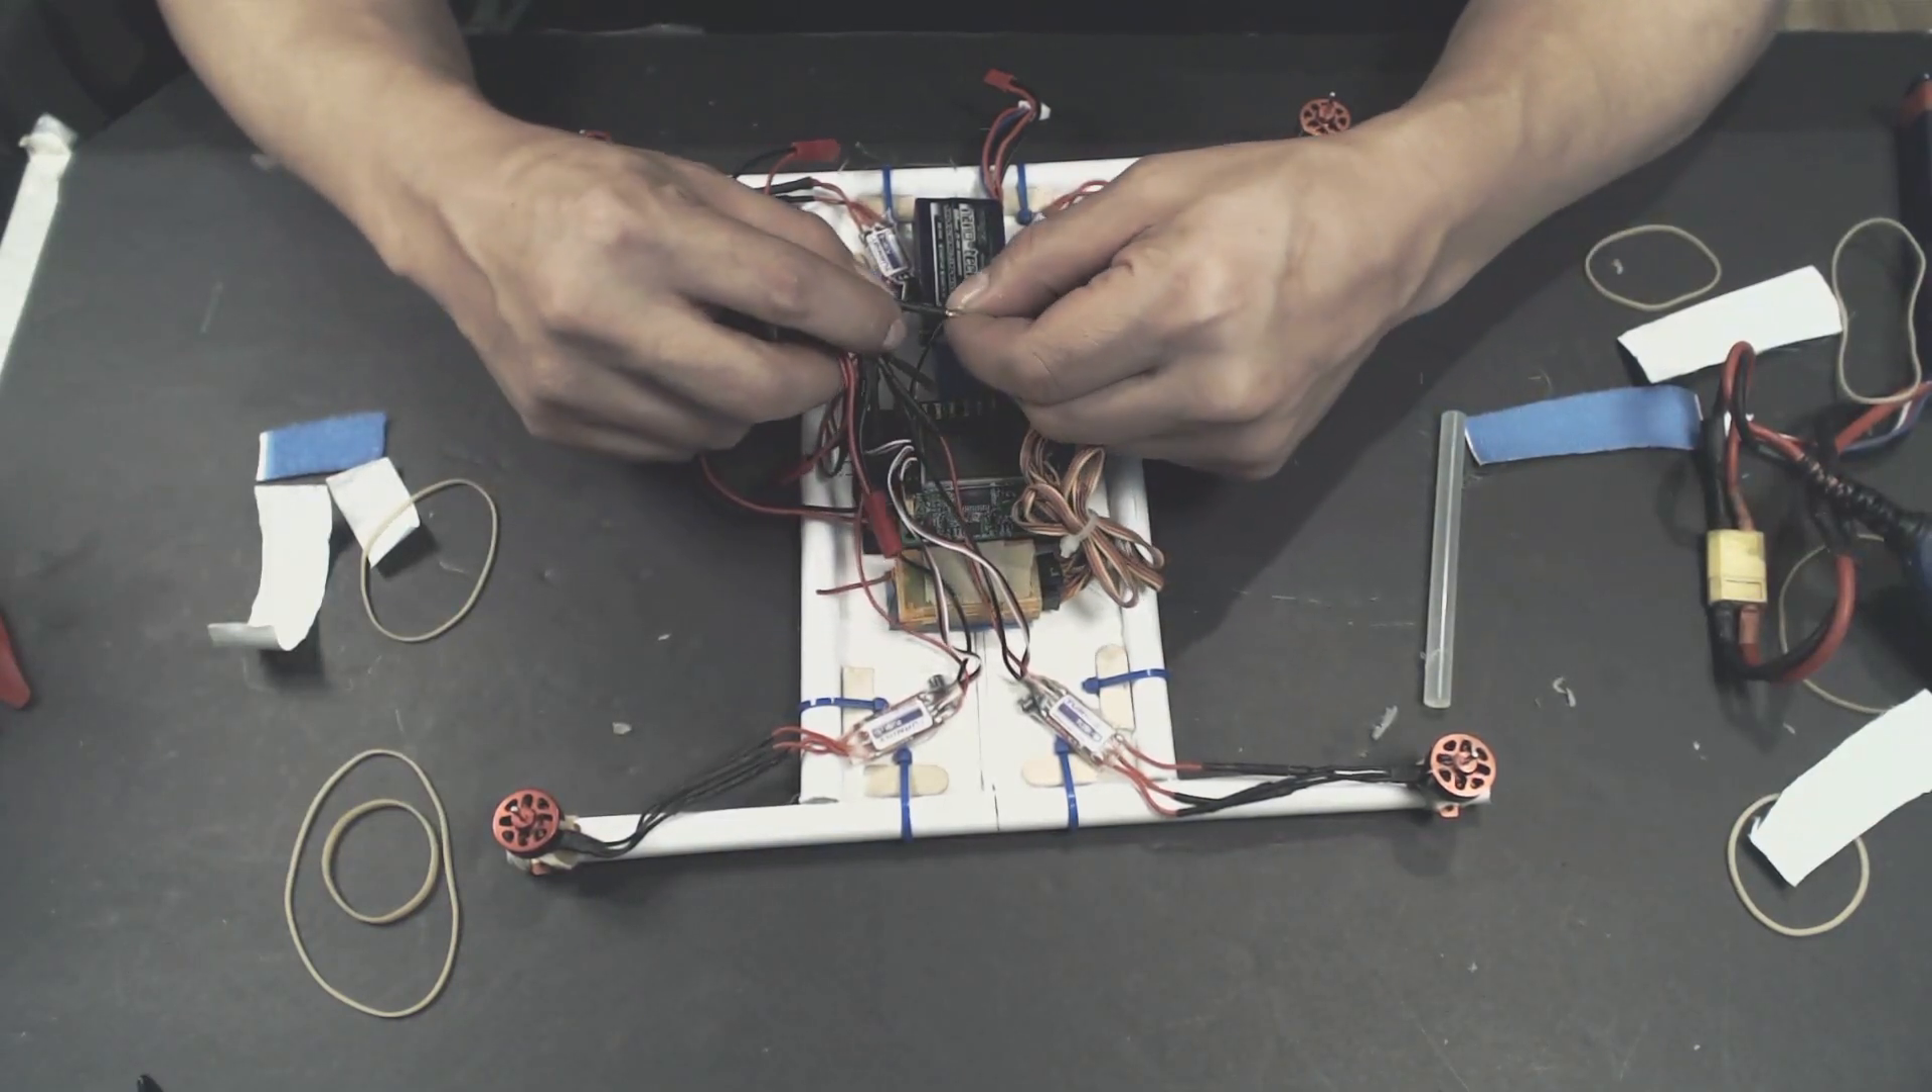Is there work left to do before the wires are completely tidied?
Yes.